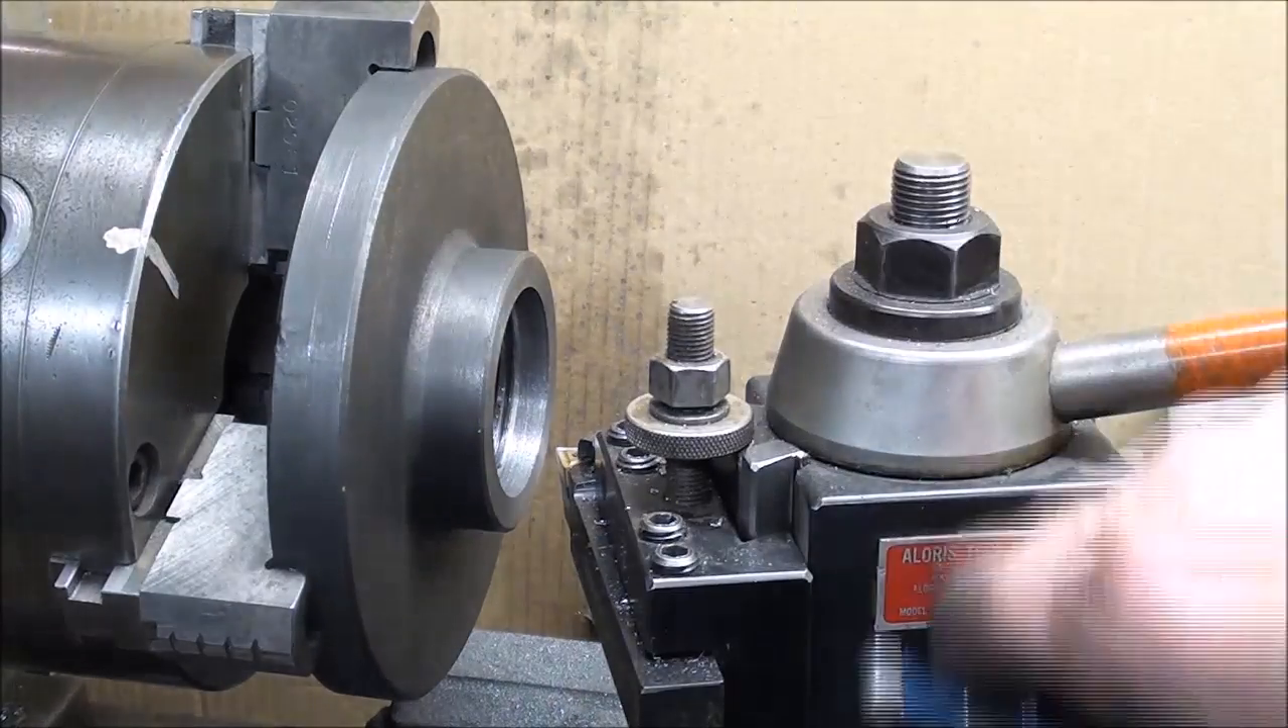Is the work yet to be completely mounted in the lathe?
No.